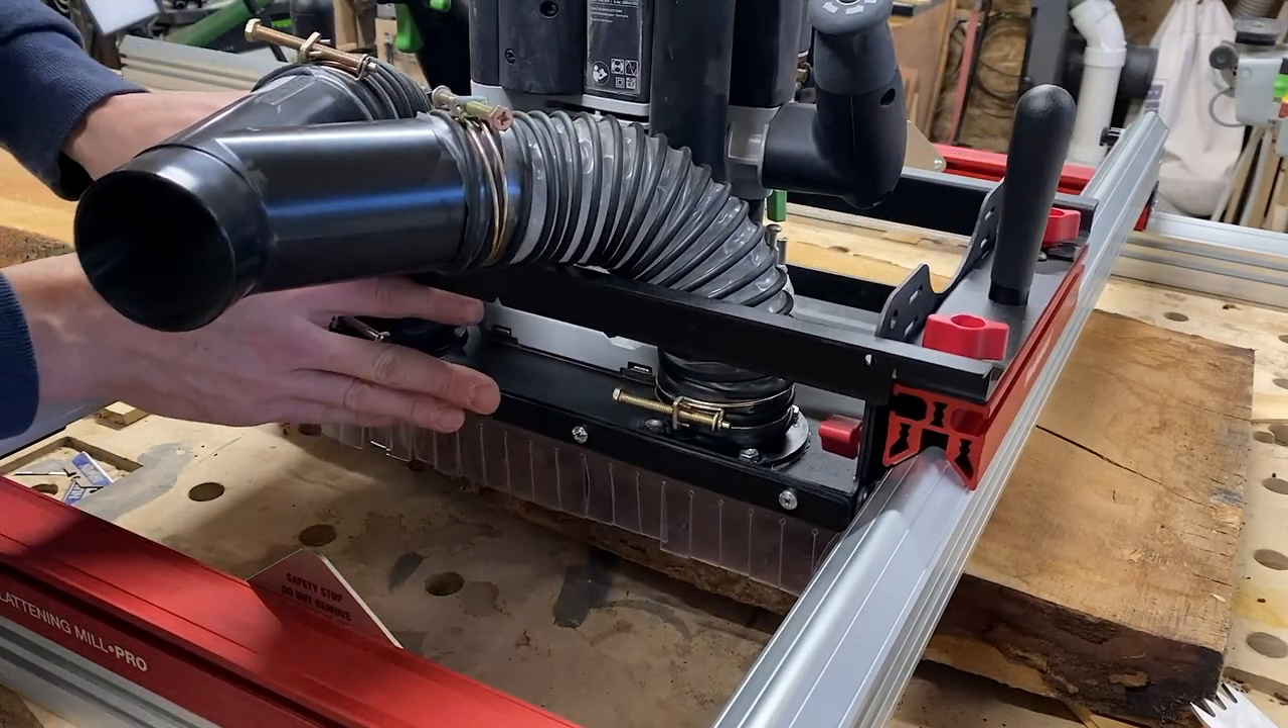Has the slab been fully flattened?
No.